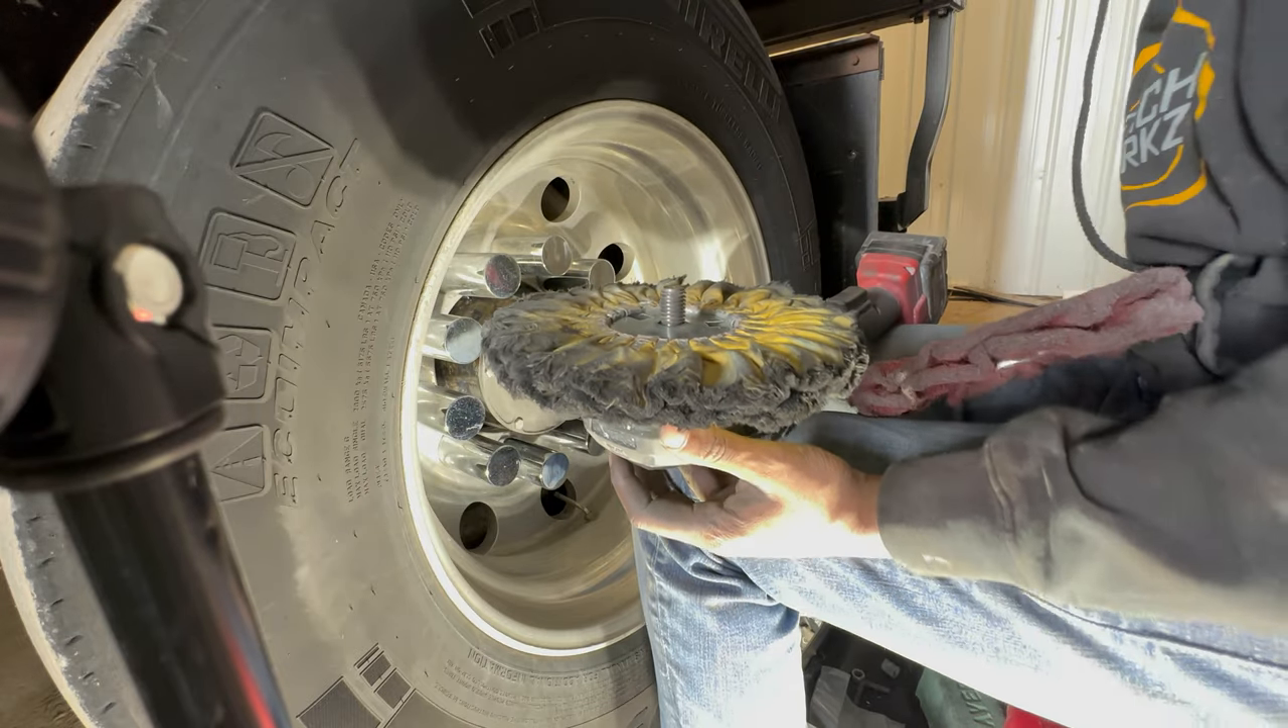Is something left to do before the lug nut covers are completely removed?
Yes.